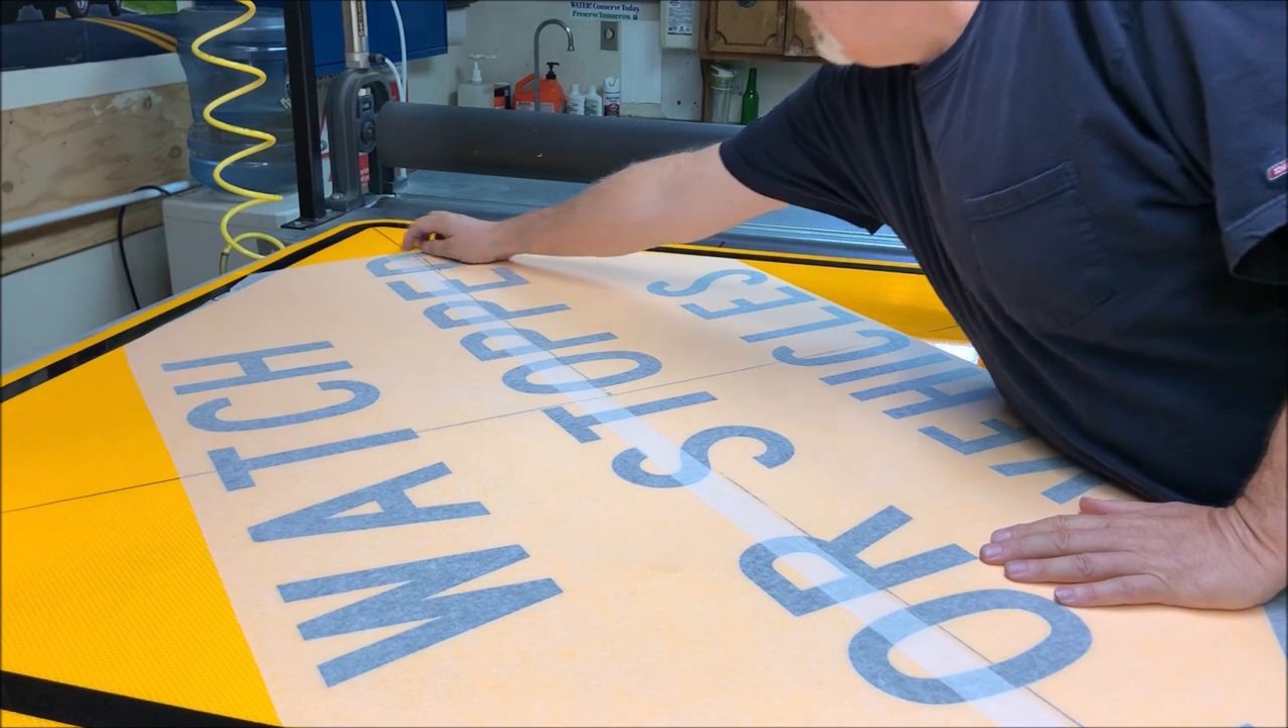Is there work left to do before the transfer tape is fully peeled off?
Yes.